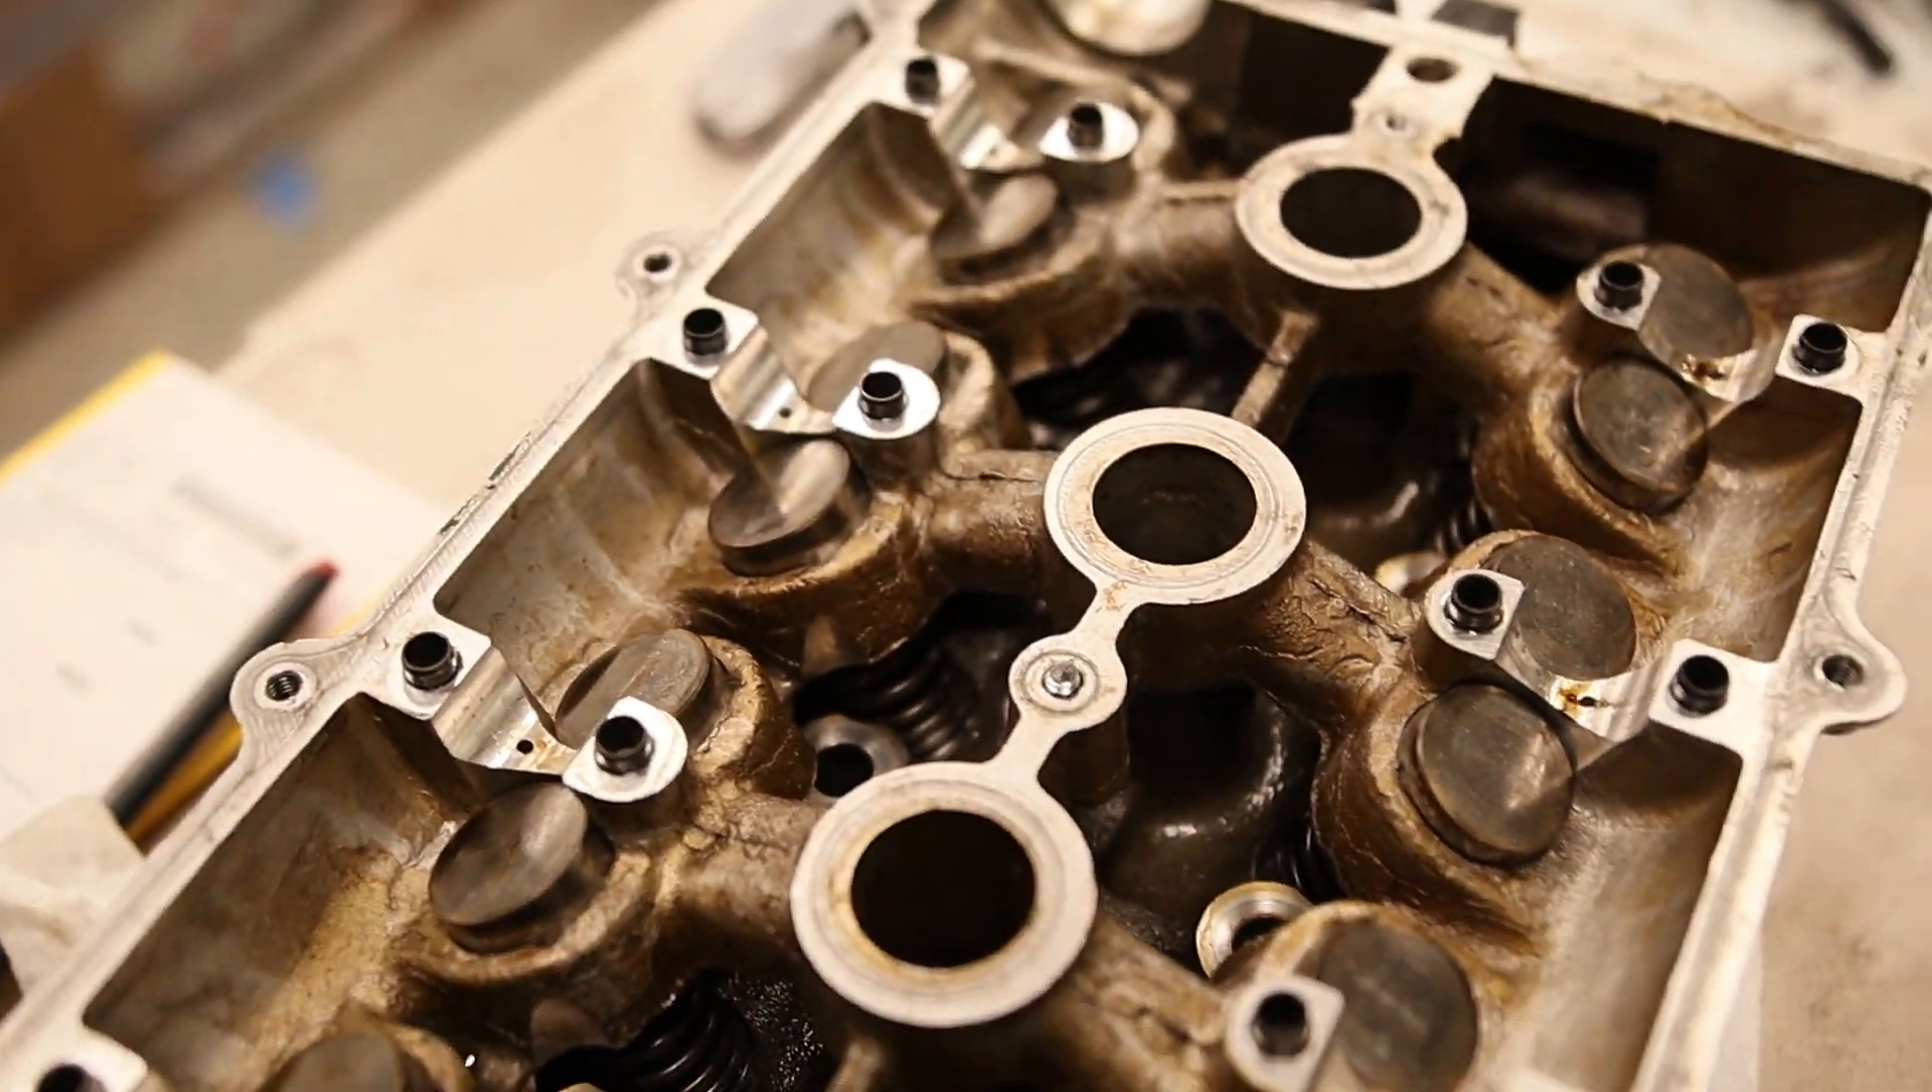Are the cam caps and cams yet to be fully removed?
No.